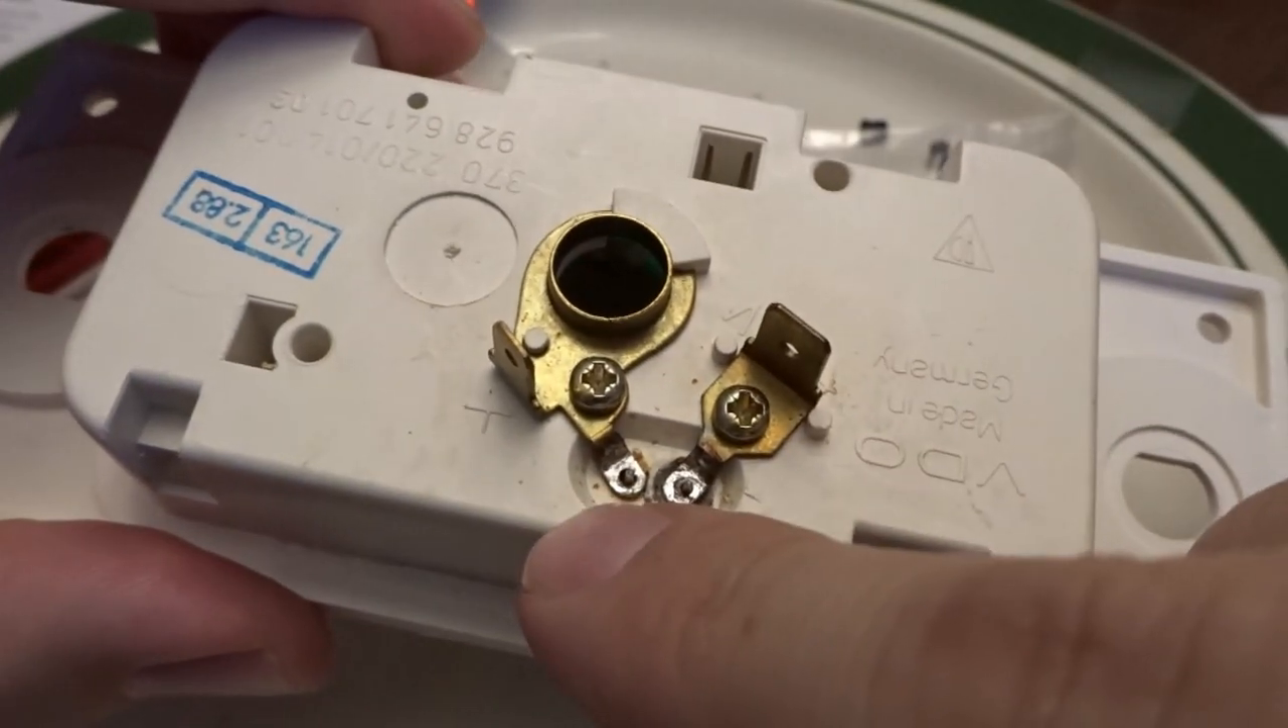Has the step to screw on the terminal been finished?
Yes.